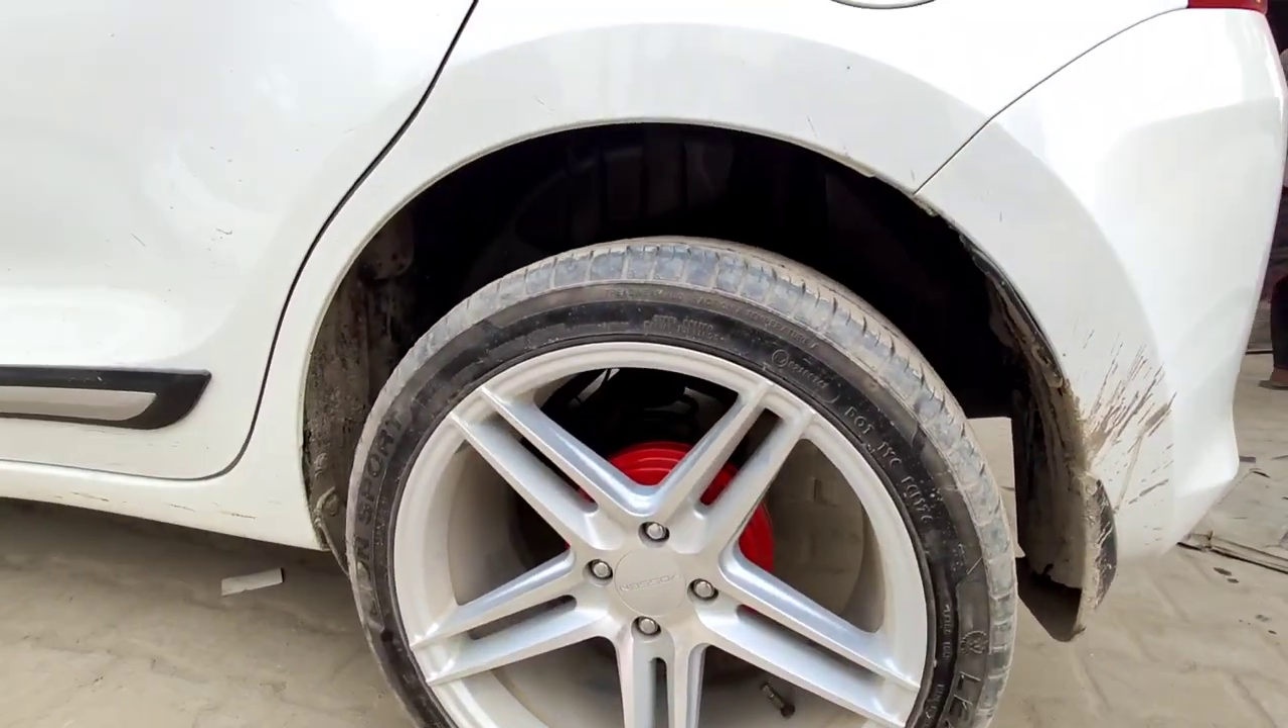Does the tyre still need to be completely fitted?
No.